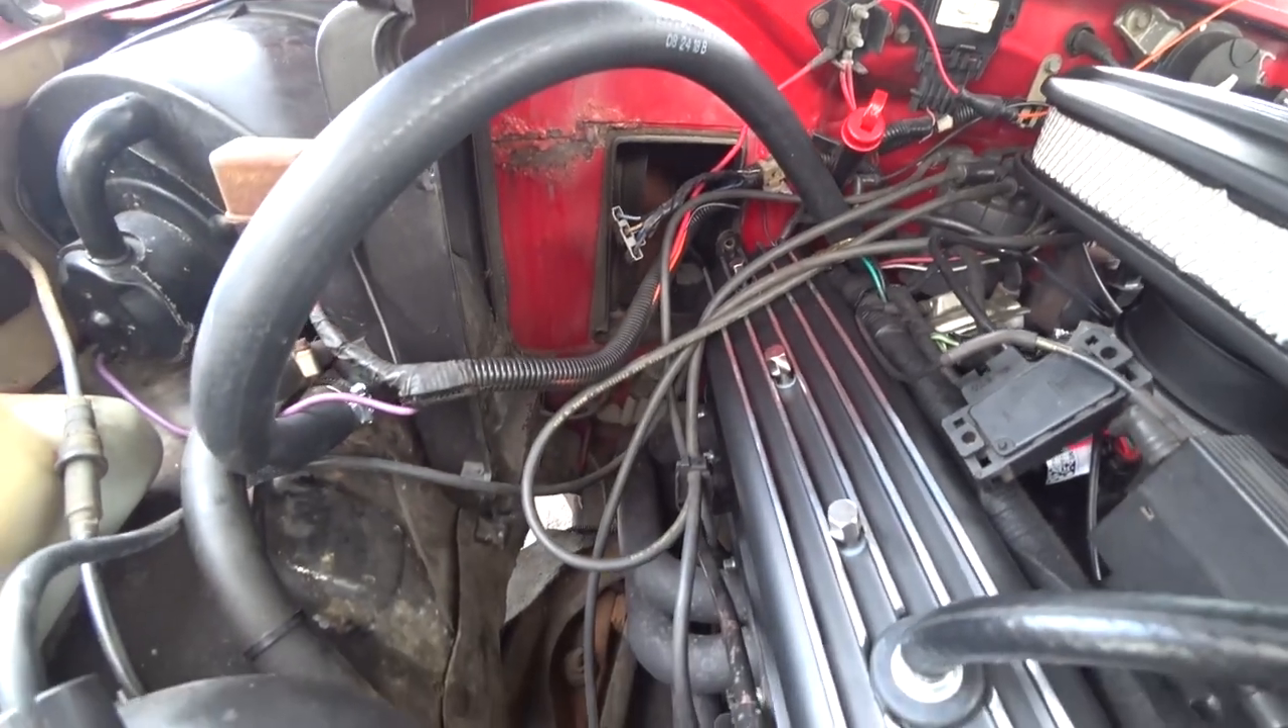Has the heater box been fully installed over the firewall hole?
No.